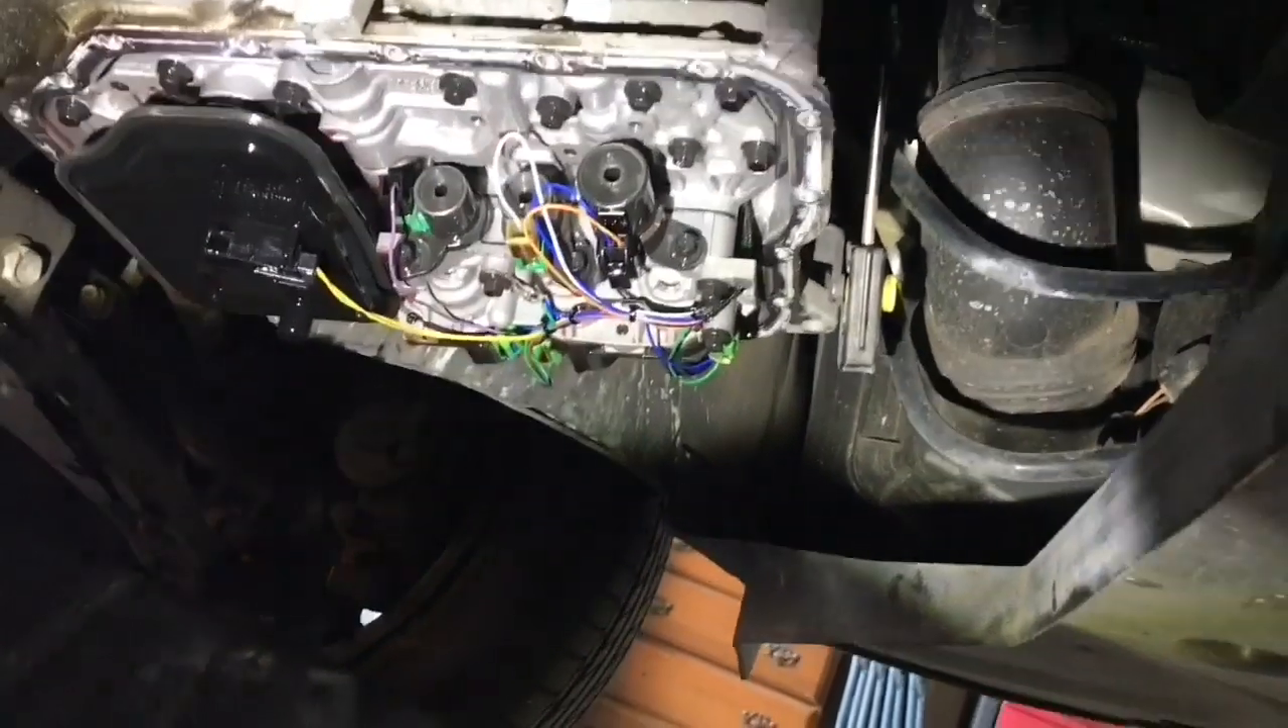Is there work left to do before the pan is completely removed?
No.